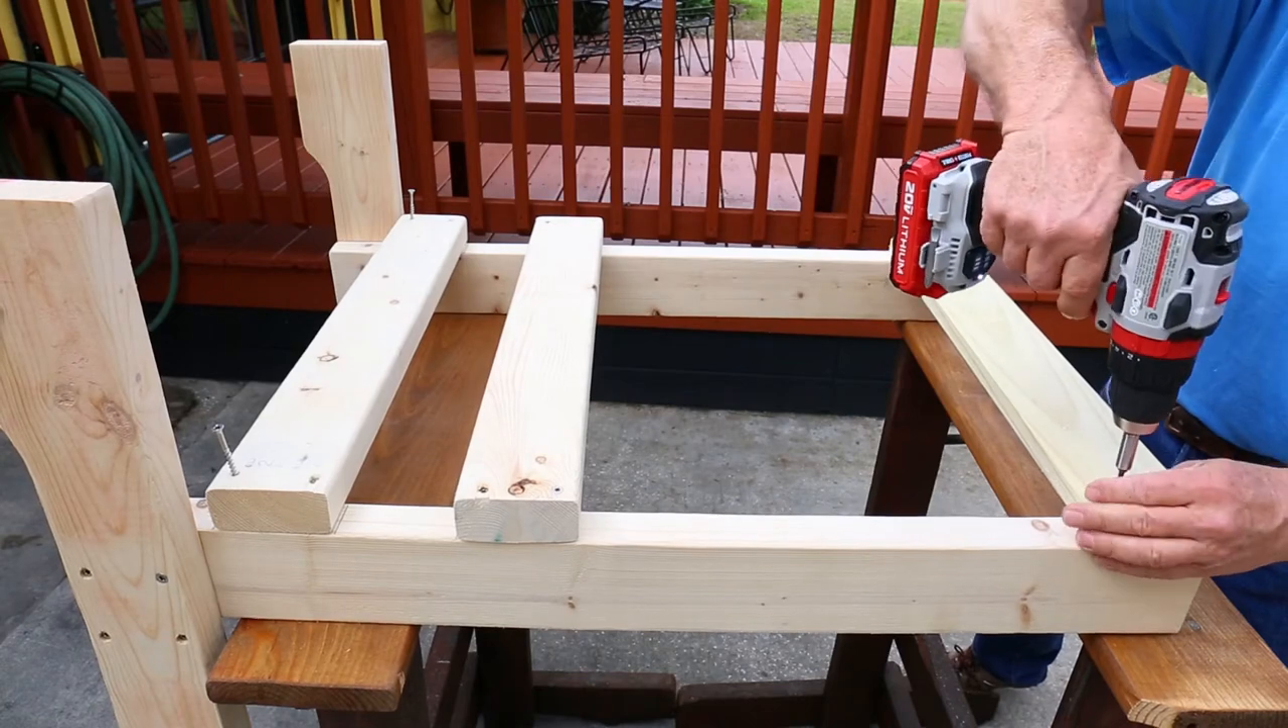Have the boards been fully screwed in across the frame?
No.